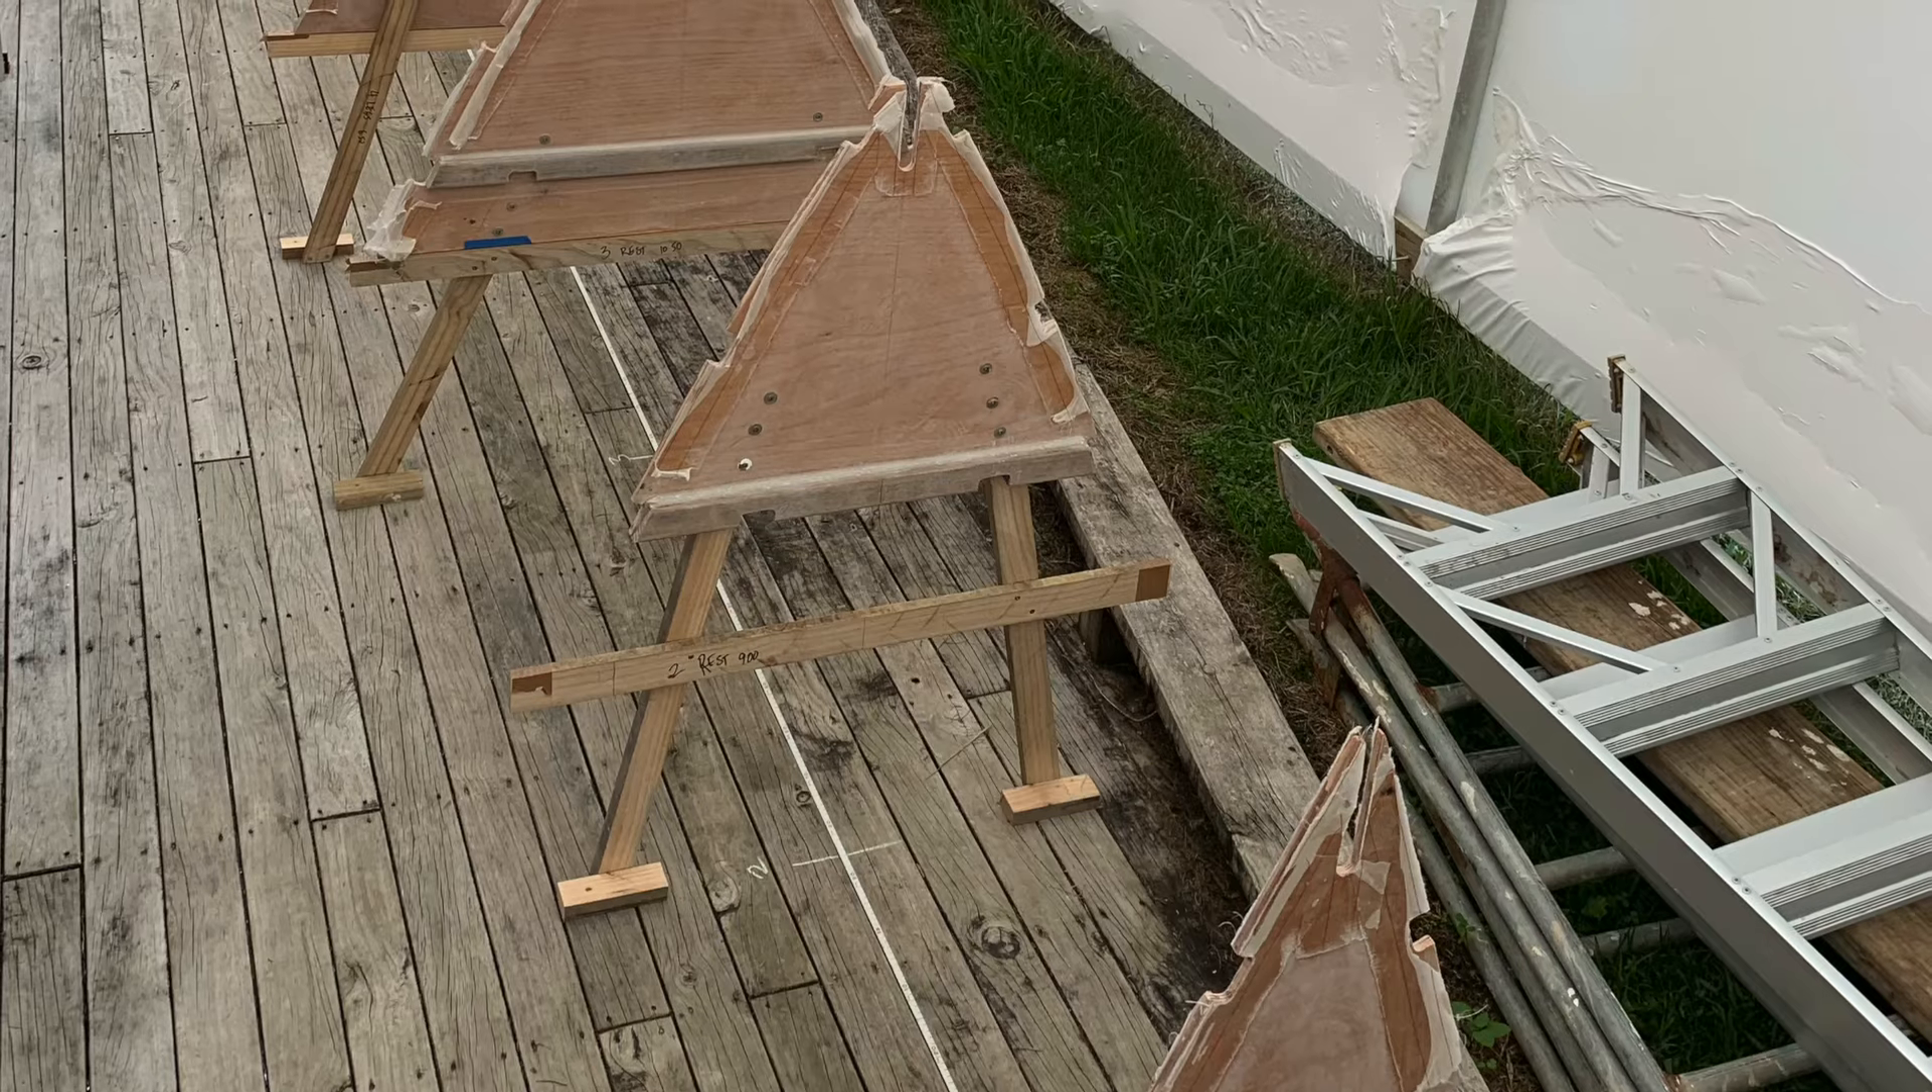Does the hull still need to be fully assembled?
Yes.